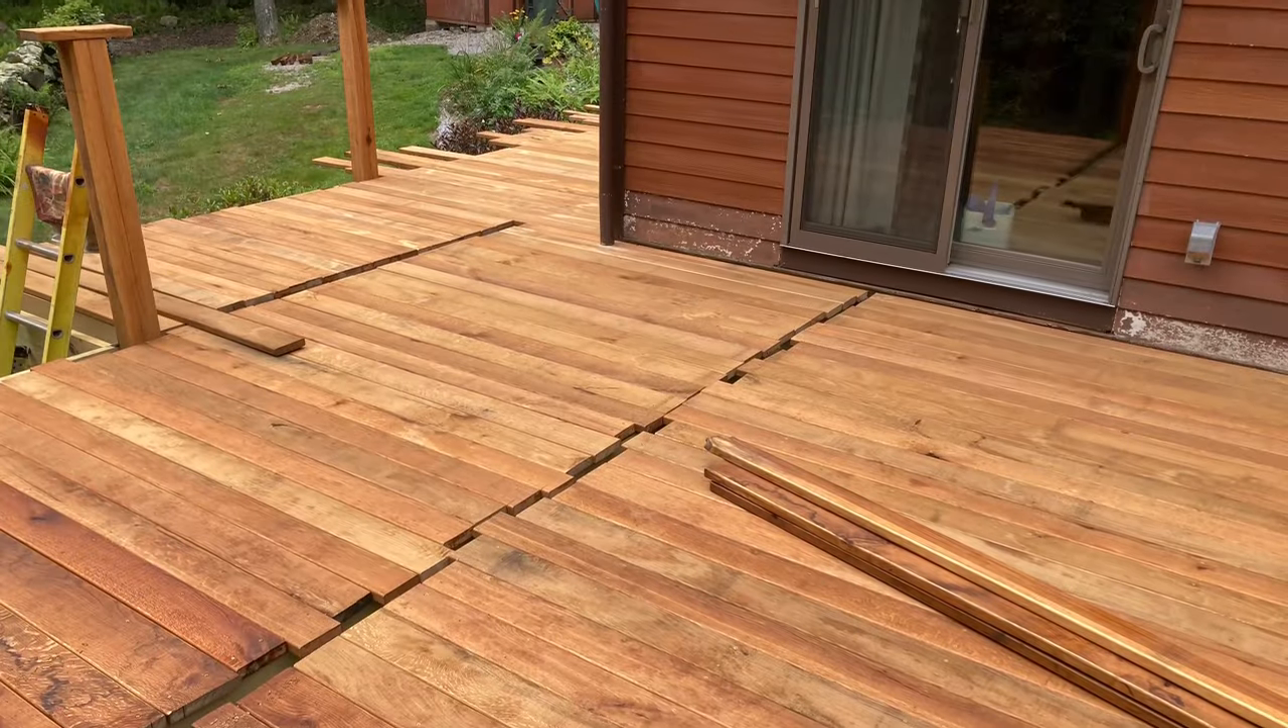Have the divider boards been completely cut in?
No.